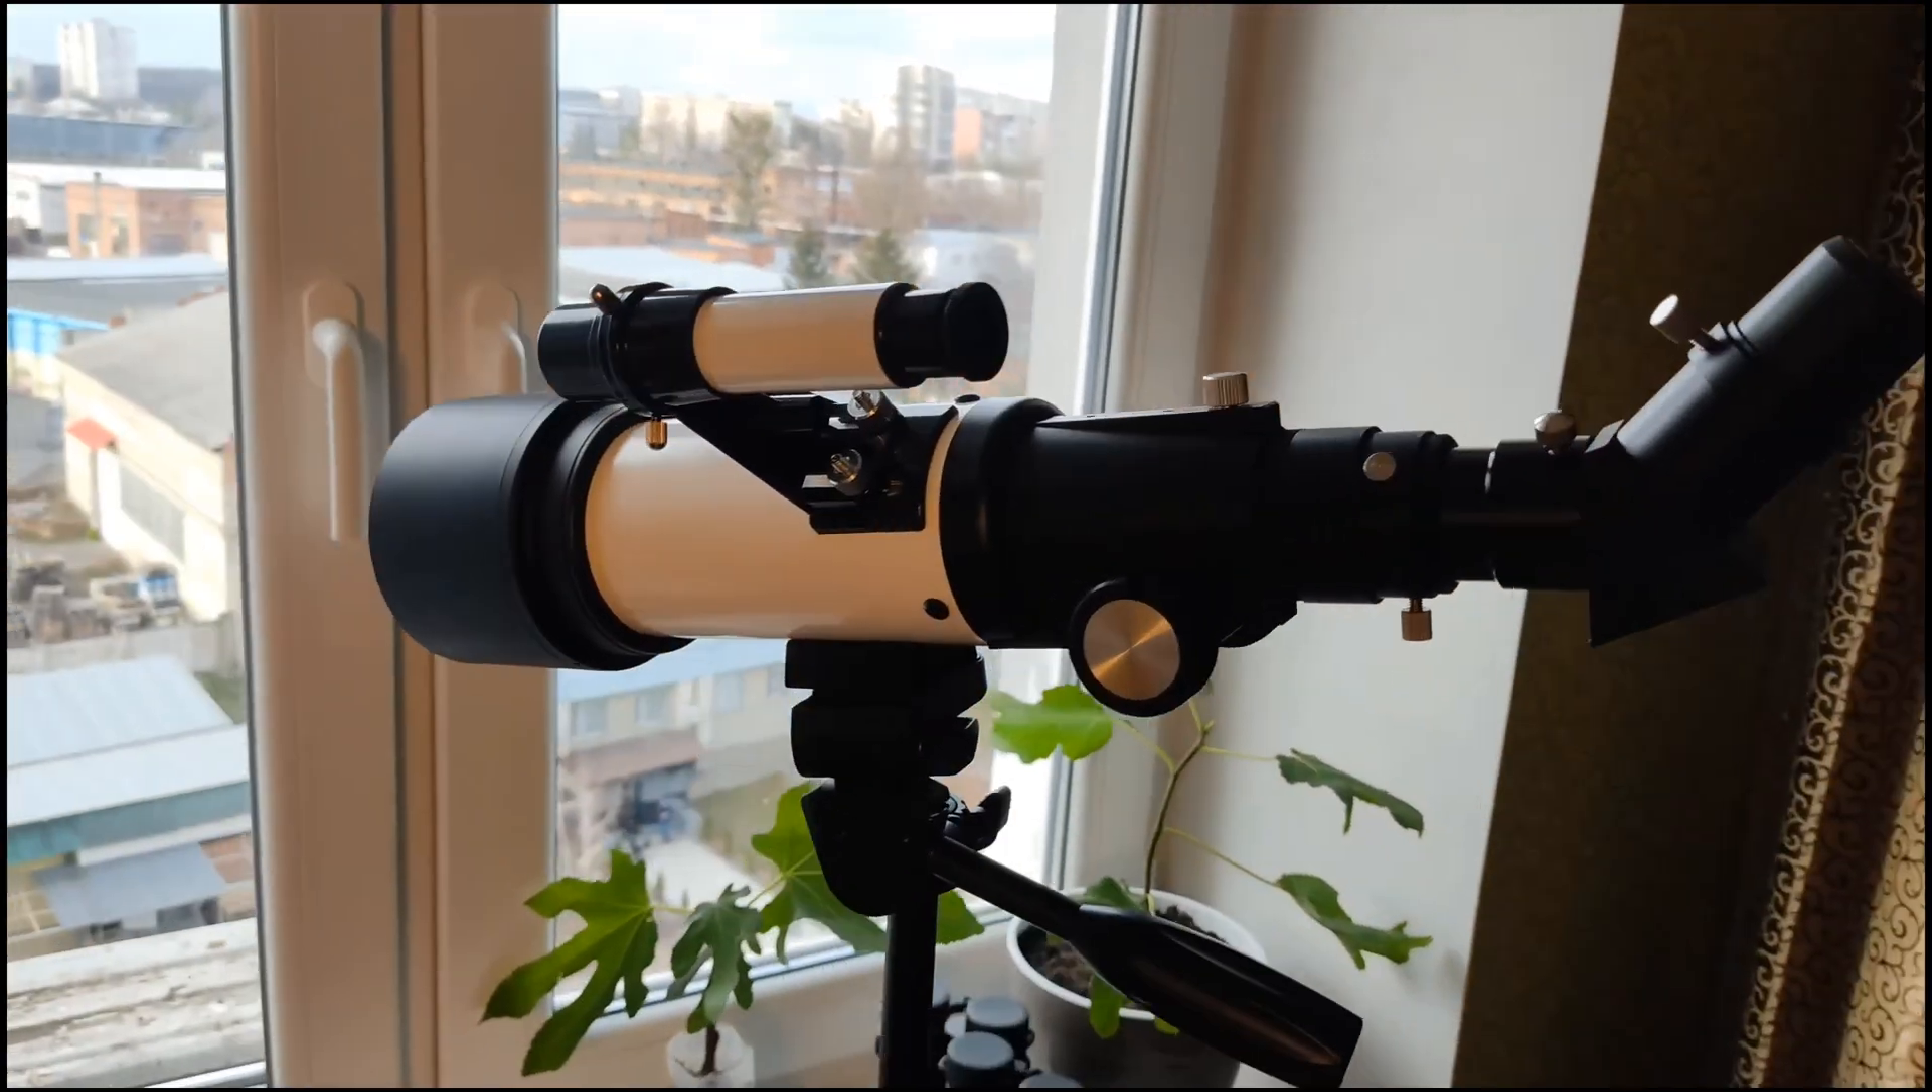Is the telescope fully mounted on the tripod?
Yes.